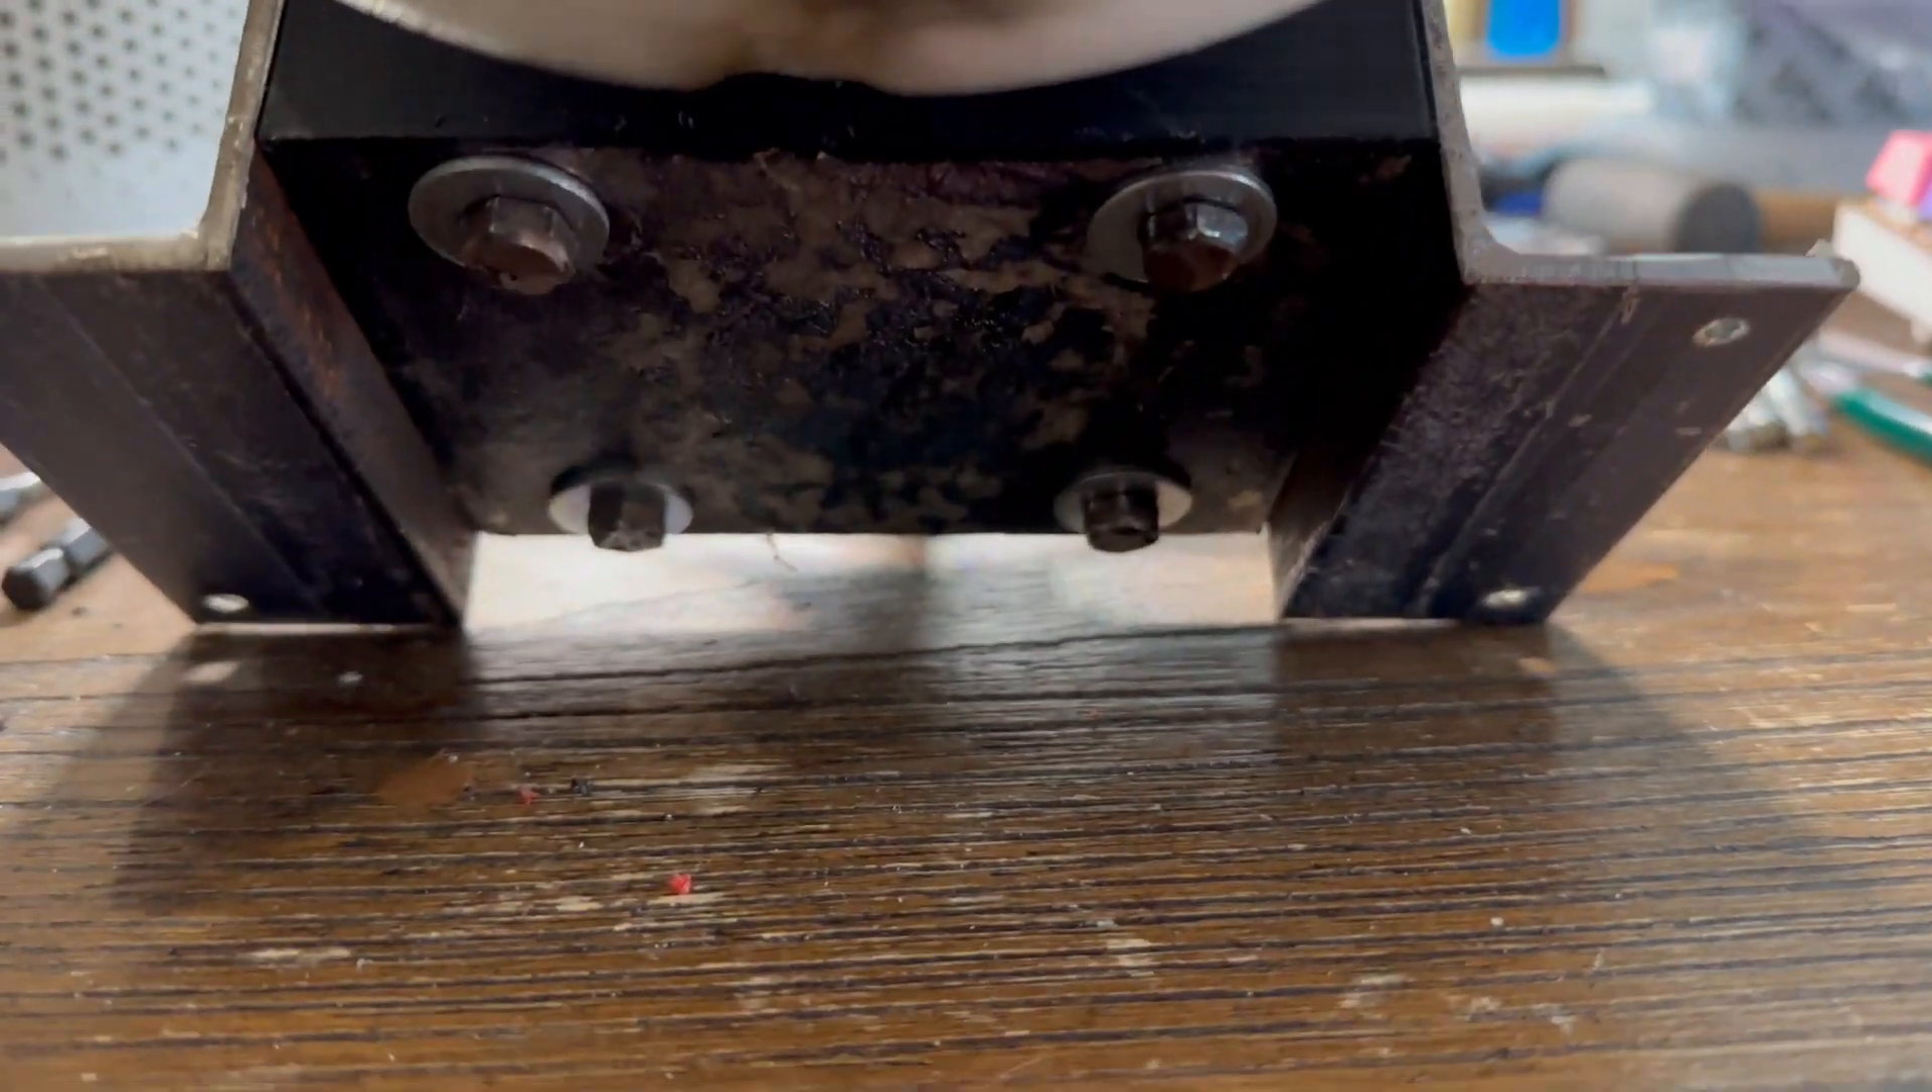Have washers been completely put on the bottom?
Yes.